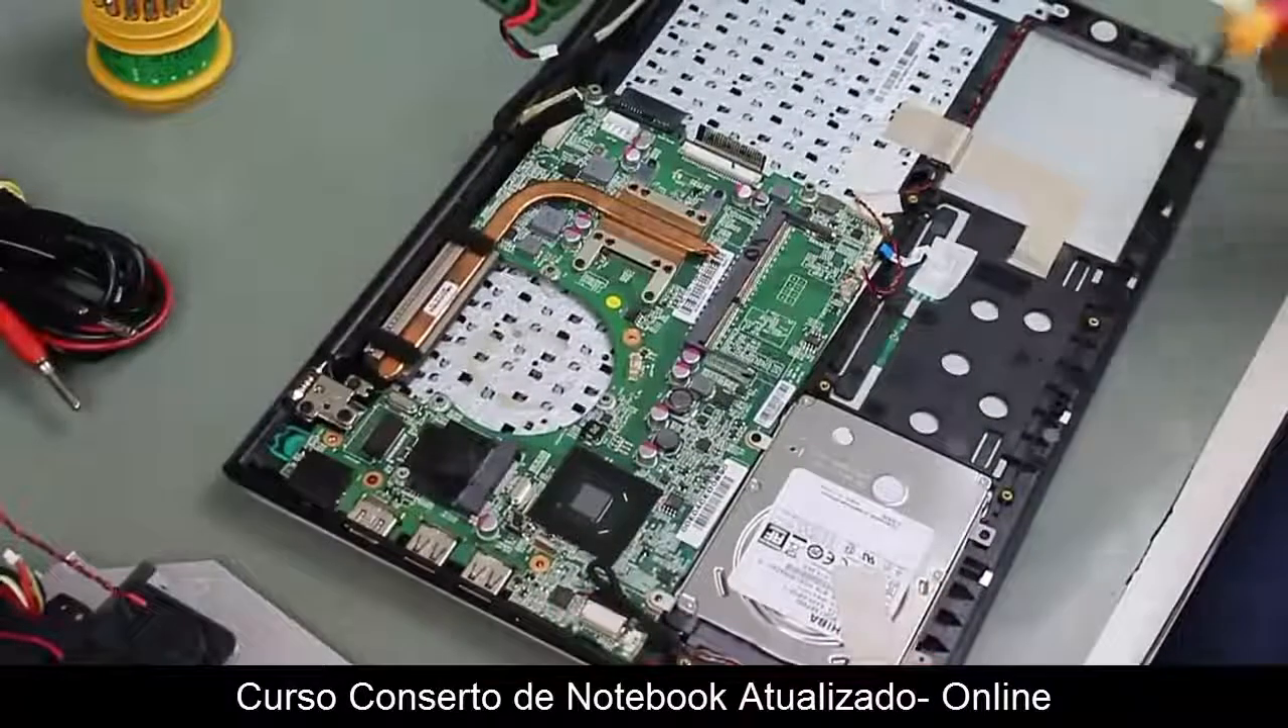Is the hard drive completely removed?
No.